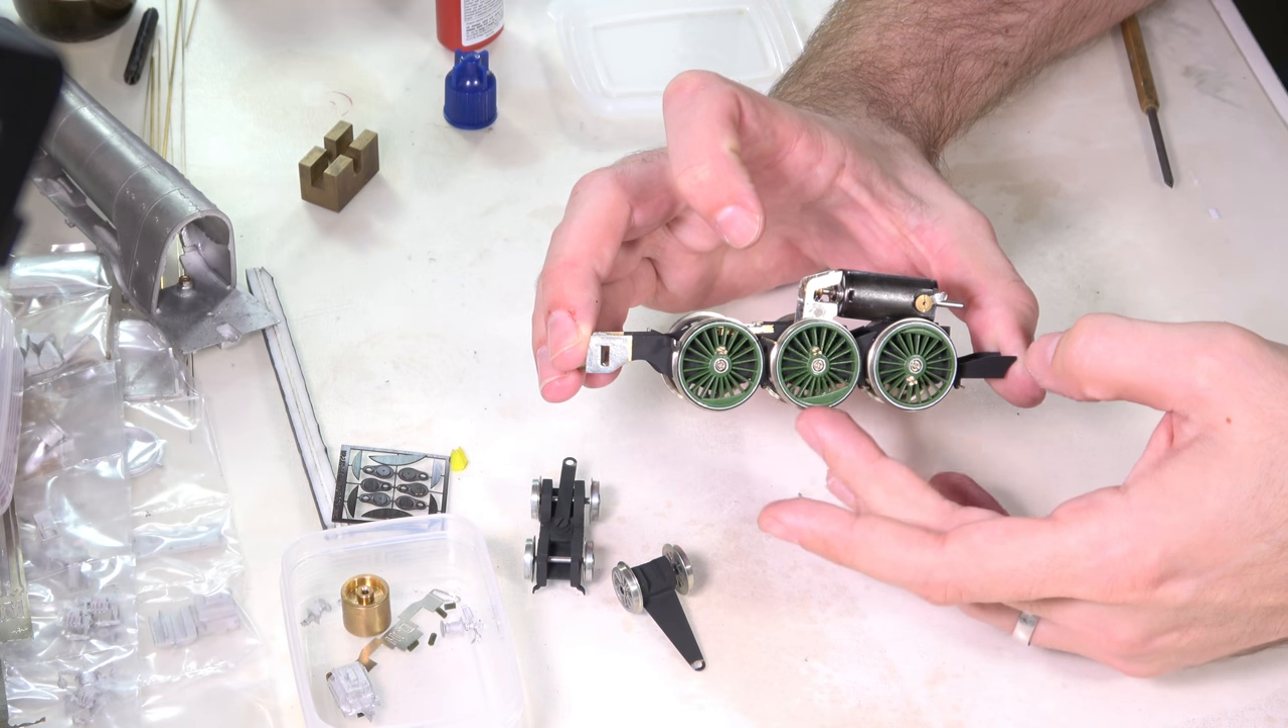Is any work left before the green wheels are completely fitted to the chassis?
No.